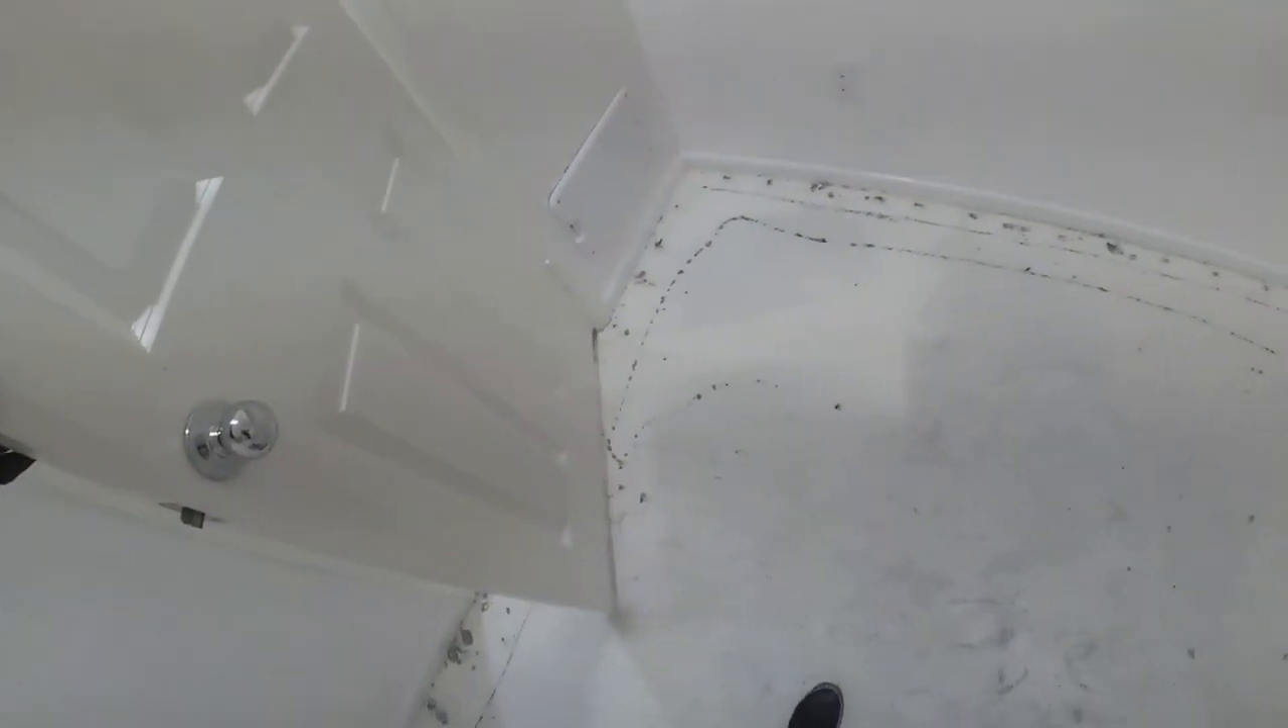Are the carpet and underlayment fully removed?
Yes.